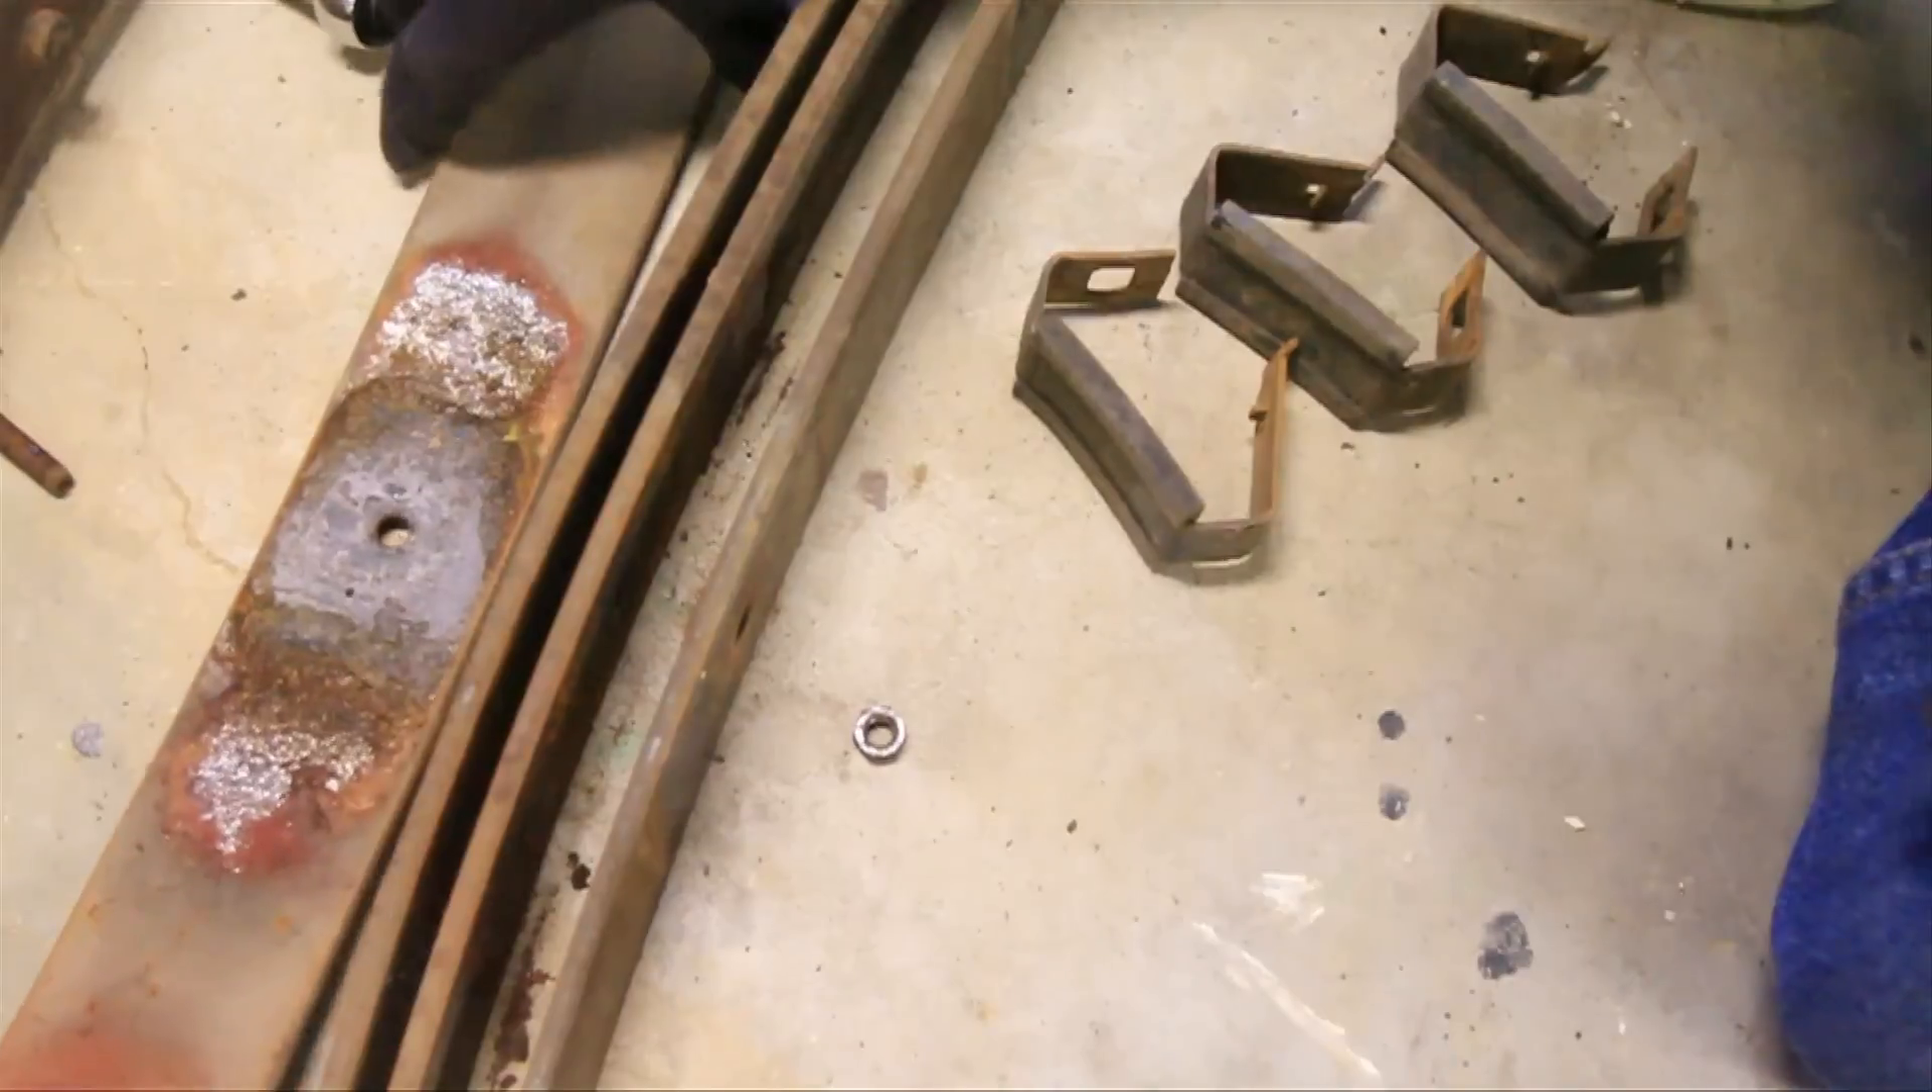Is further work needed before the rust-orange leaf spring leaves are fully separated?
No.